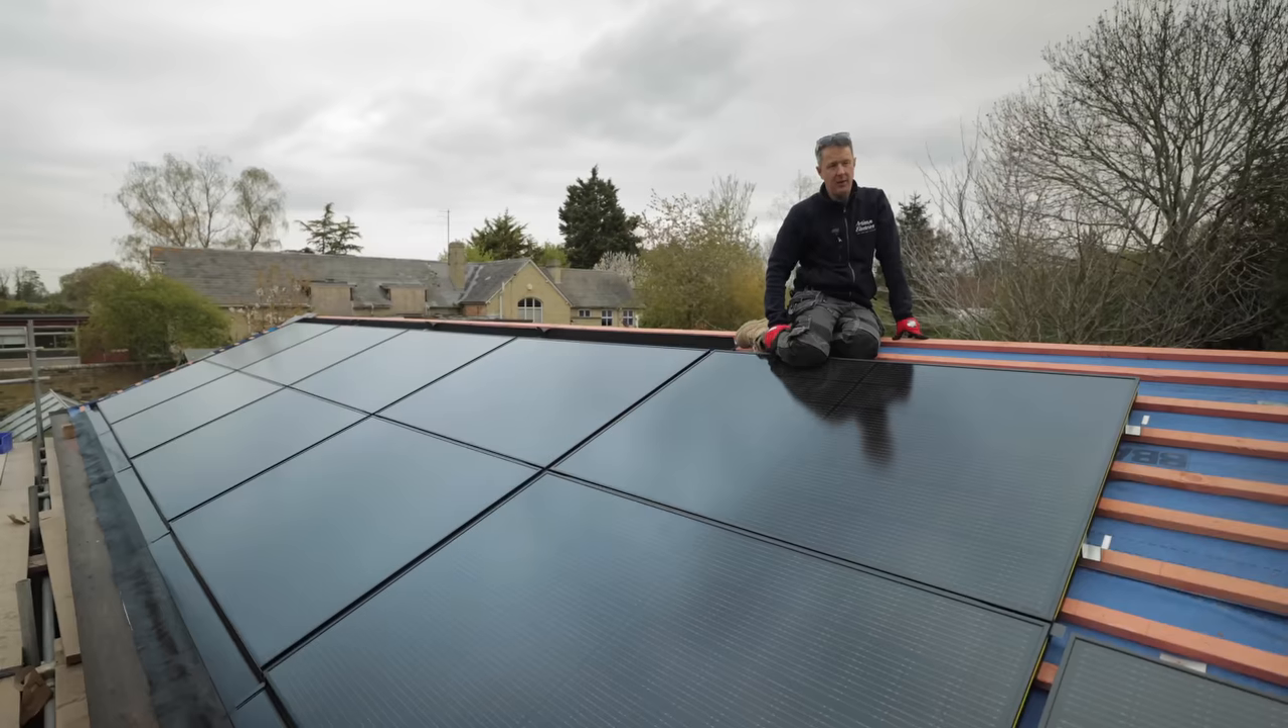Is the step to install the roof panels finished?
No.